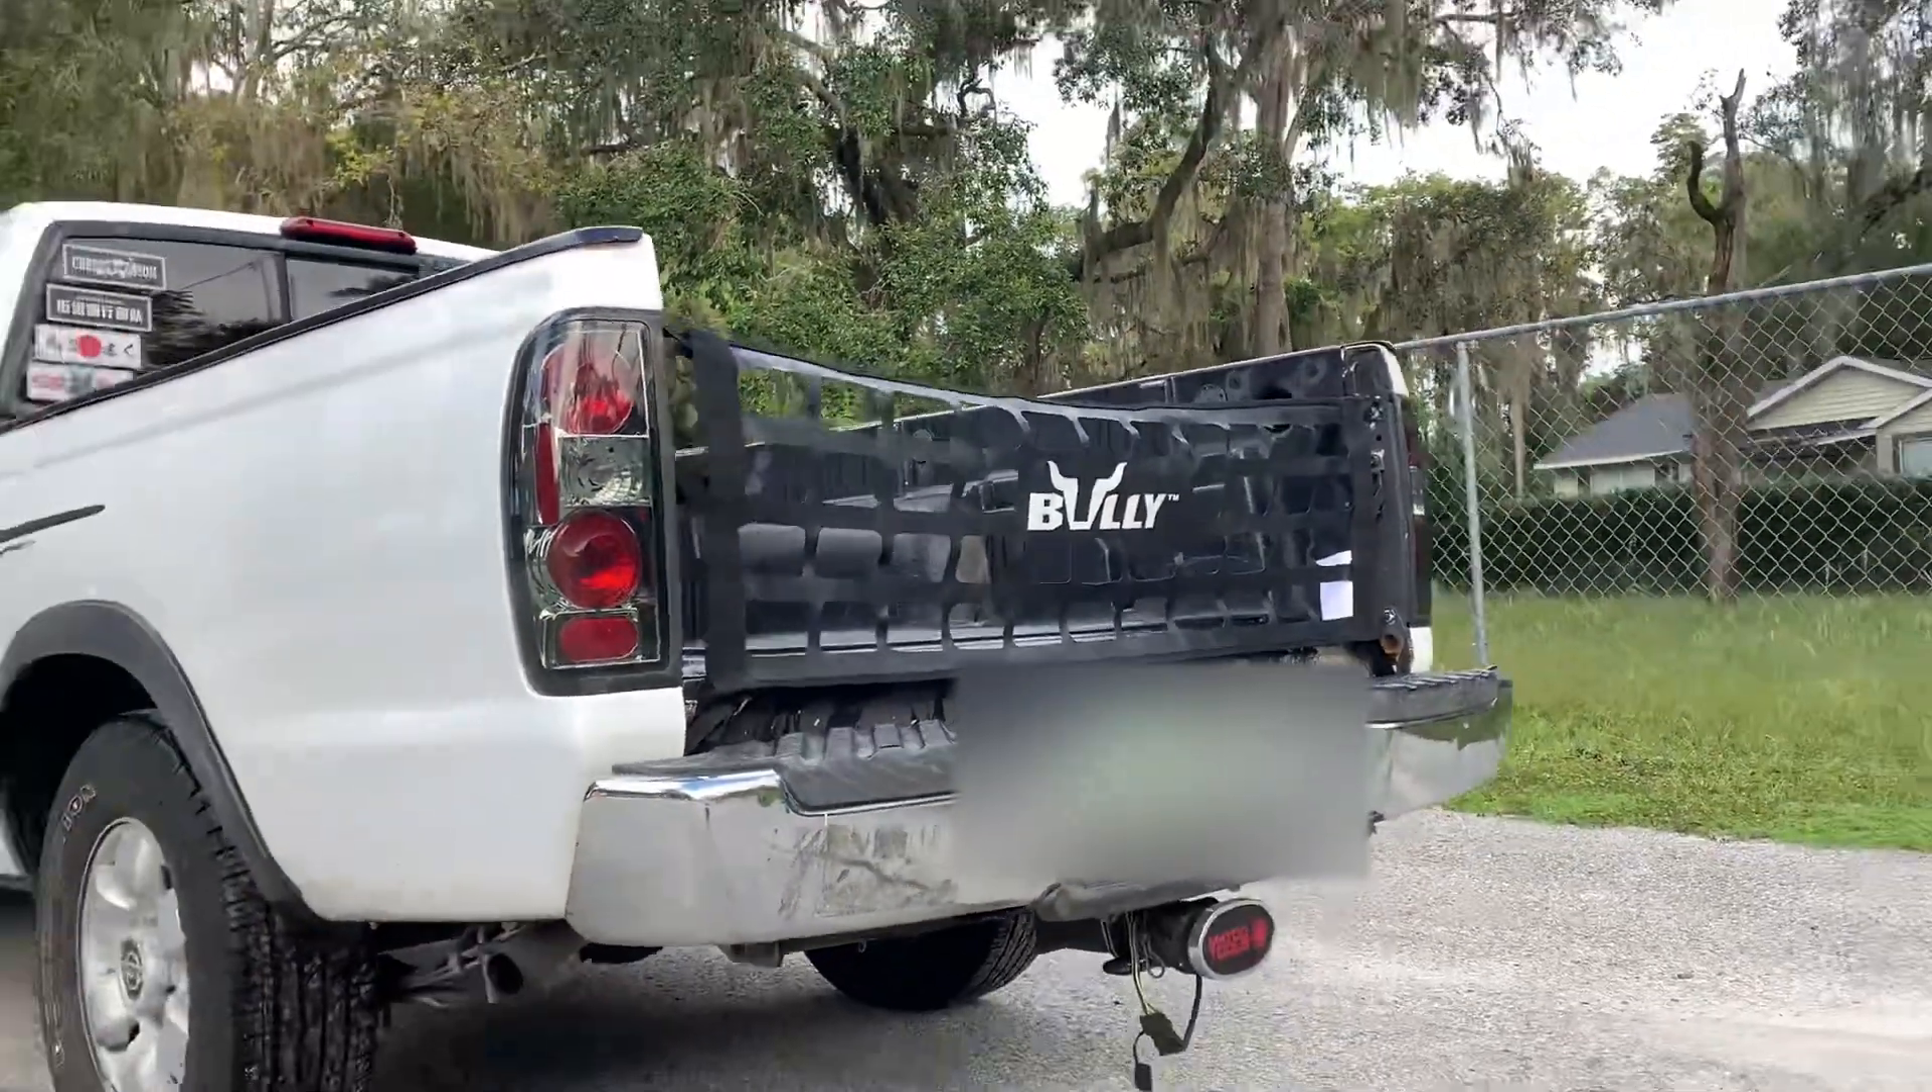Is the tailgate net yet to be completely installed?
No.